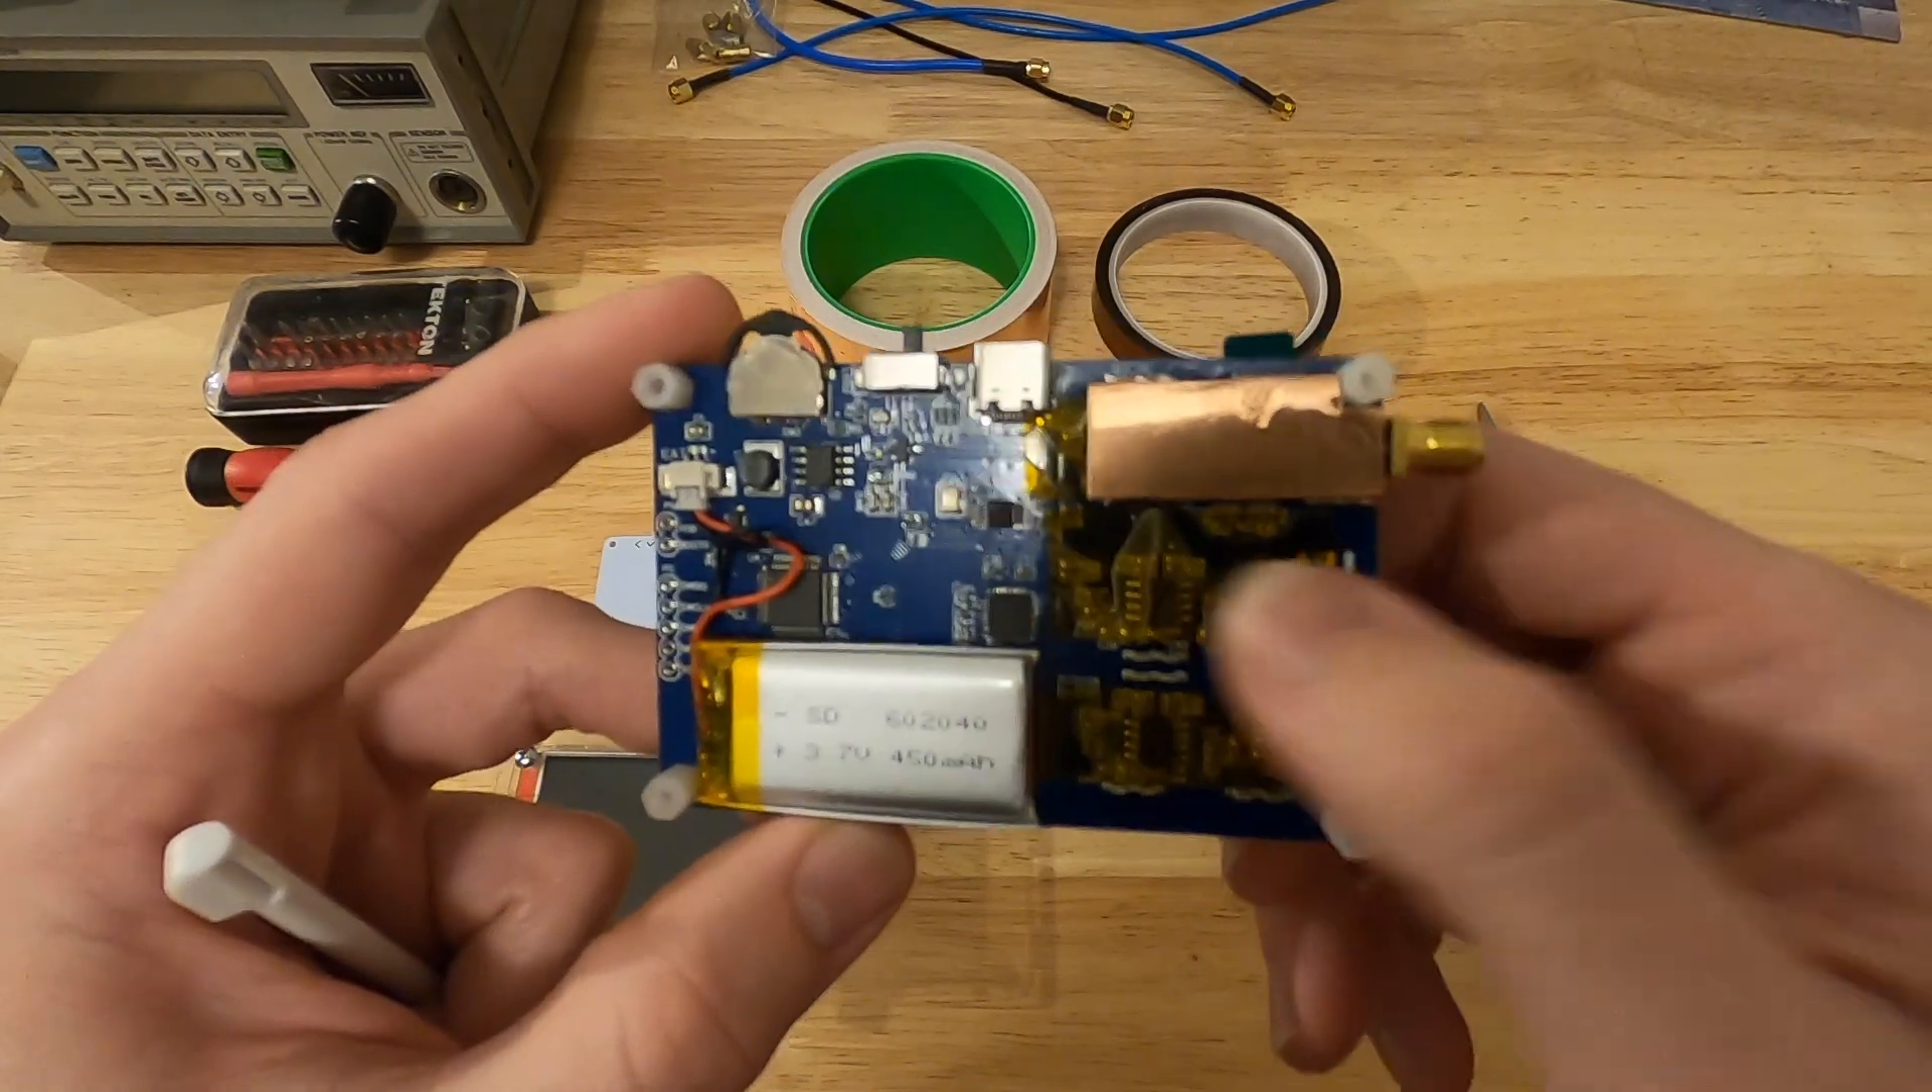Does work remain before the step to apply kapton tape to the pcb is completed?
No.